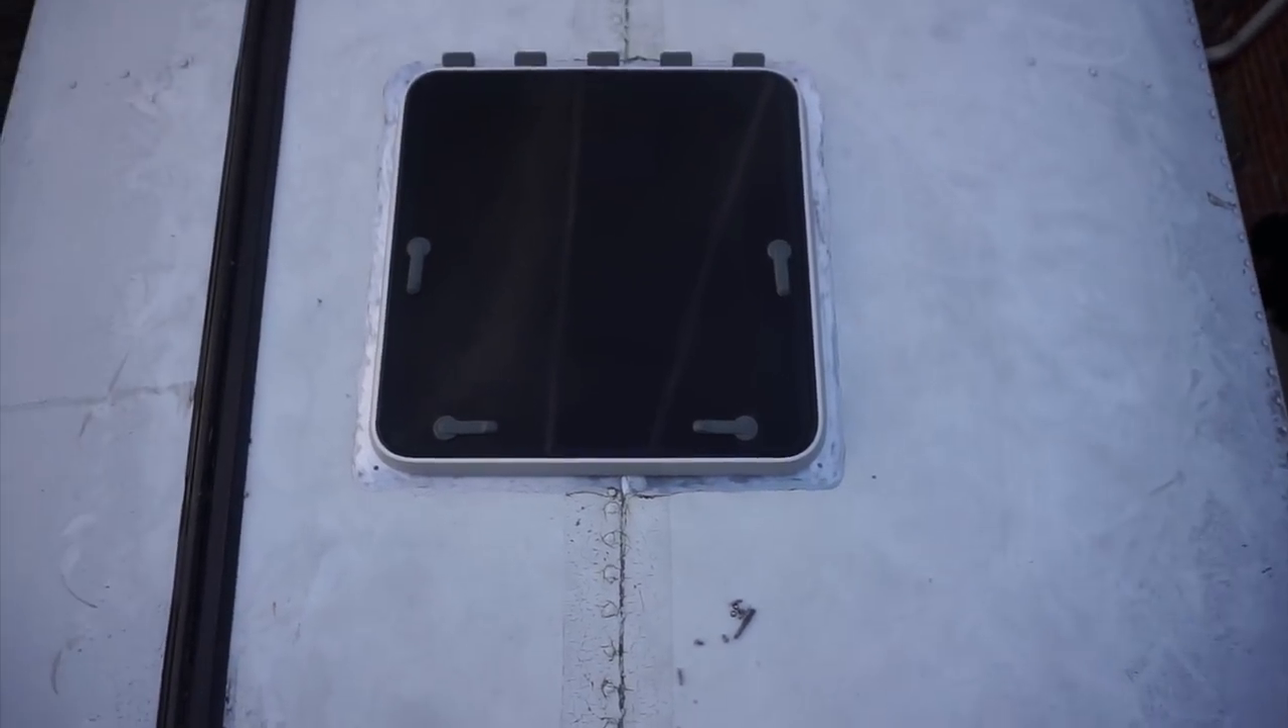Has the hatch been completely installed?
Yes.